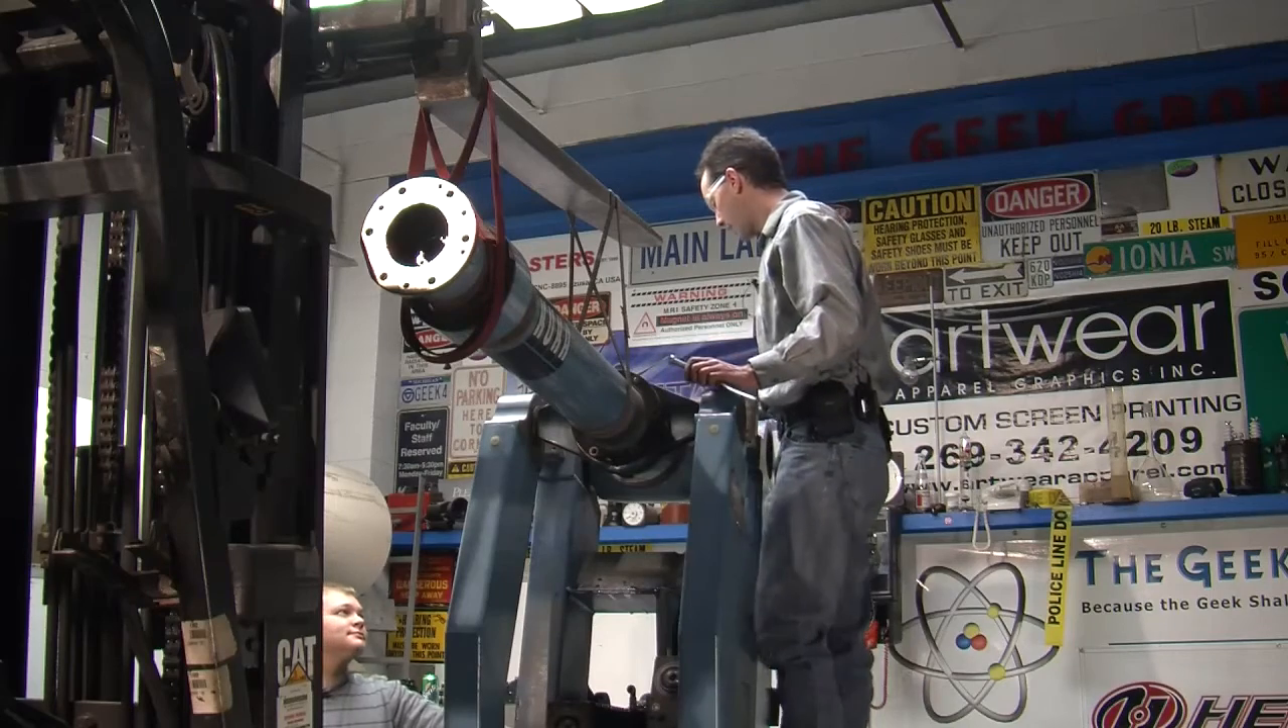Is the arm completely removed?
No.